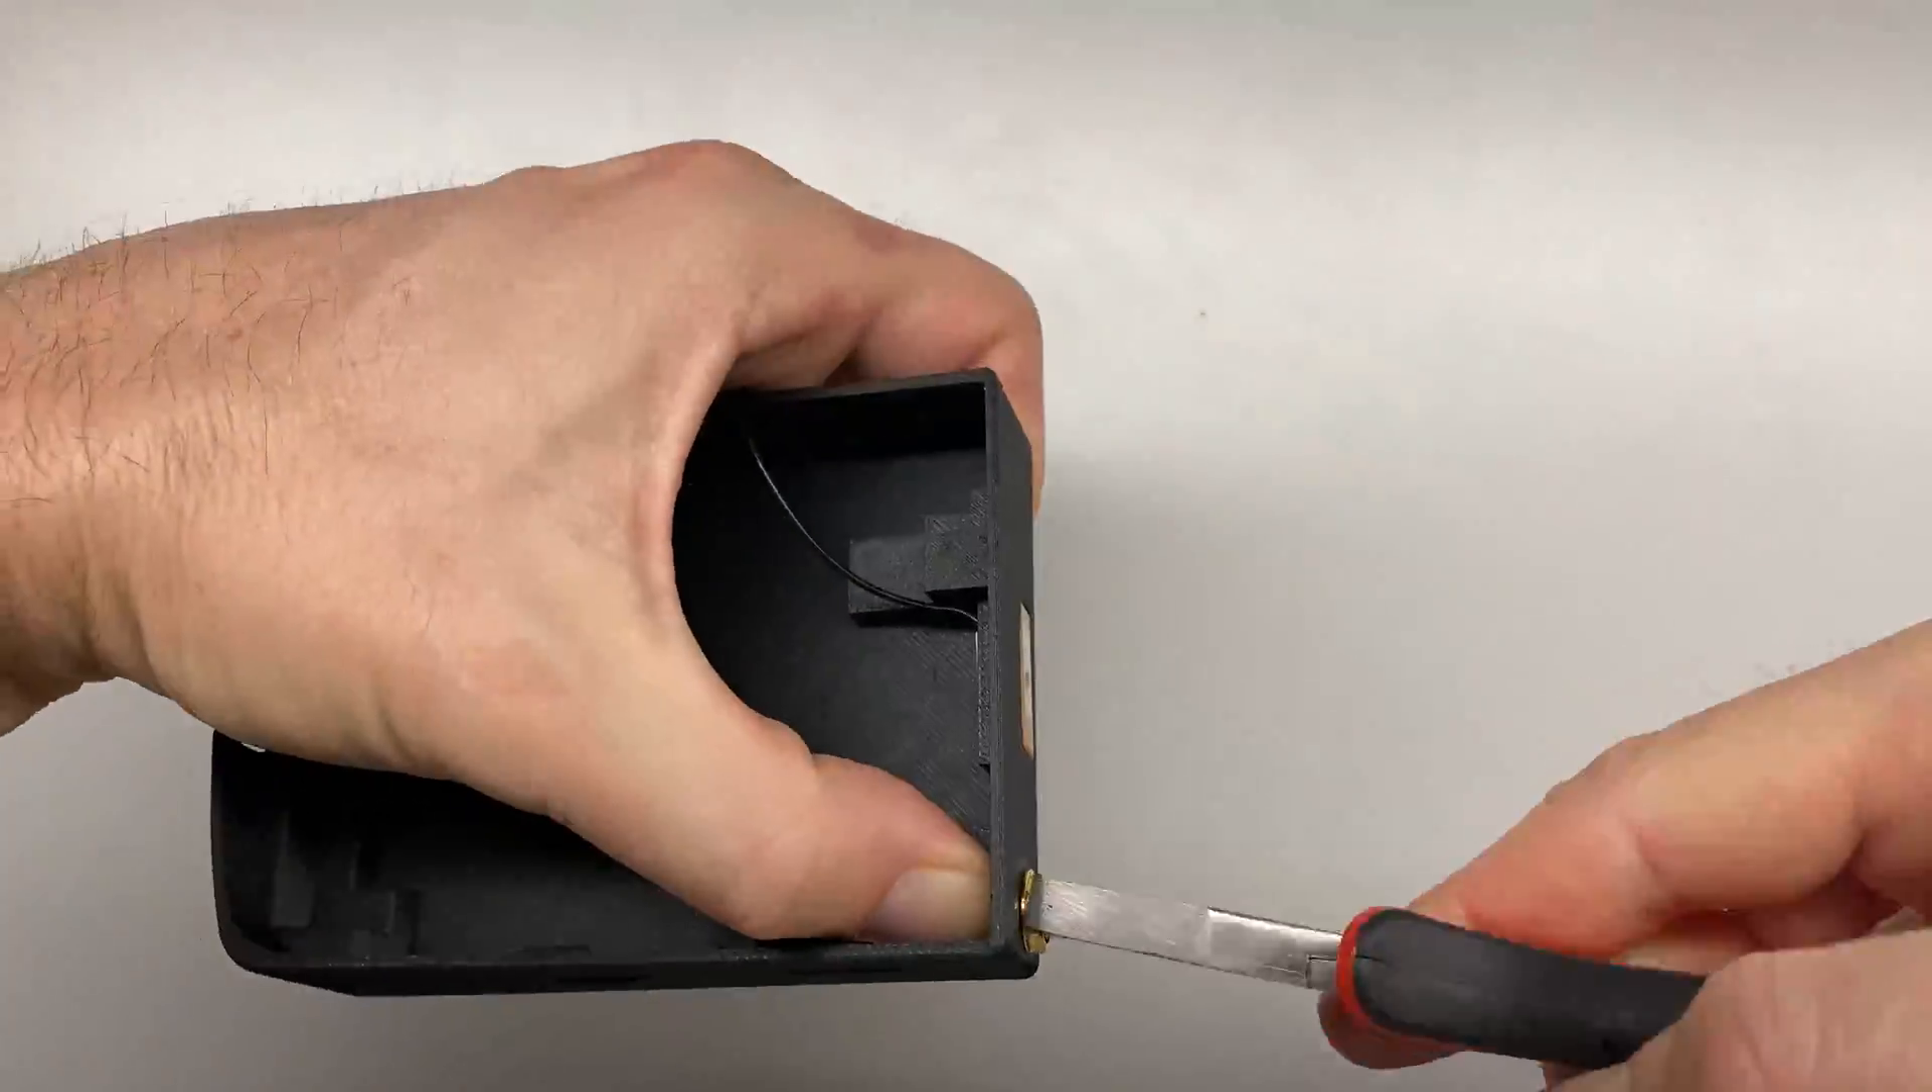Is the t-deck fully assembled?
No.